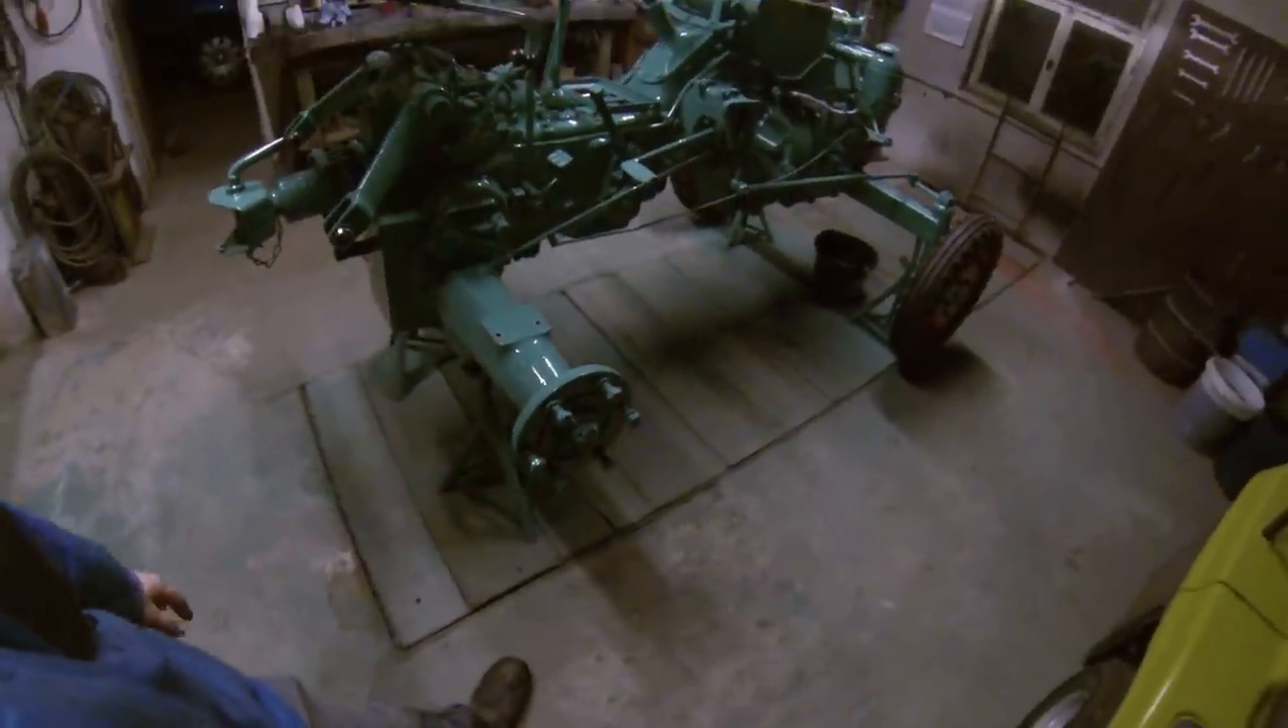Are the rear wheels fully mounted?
No.